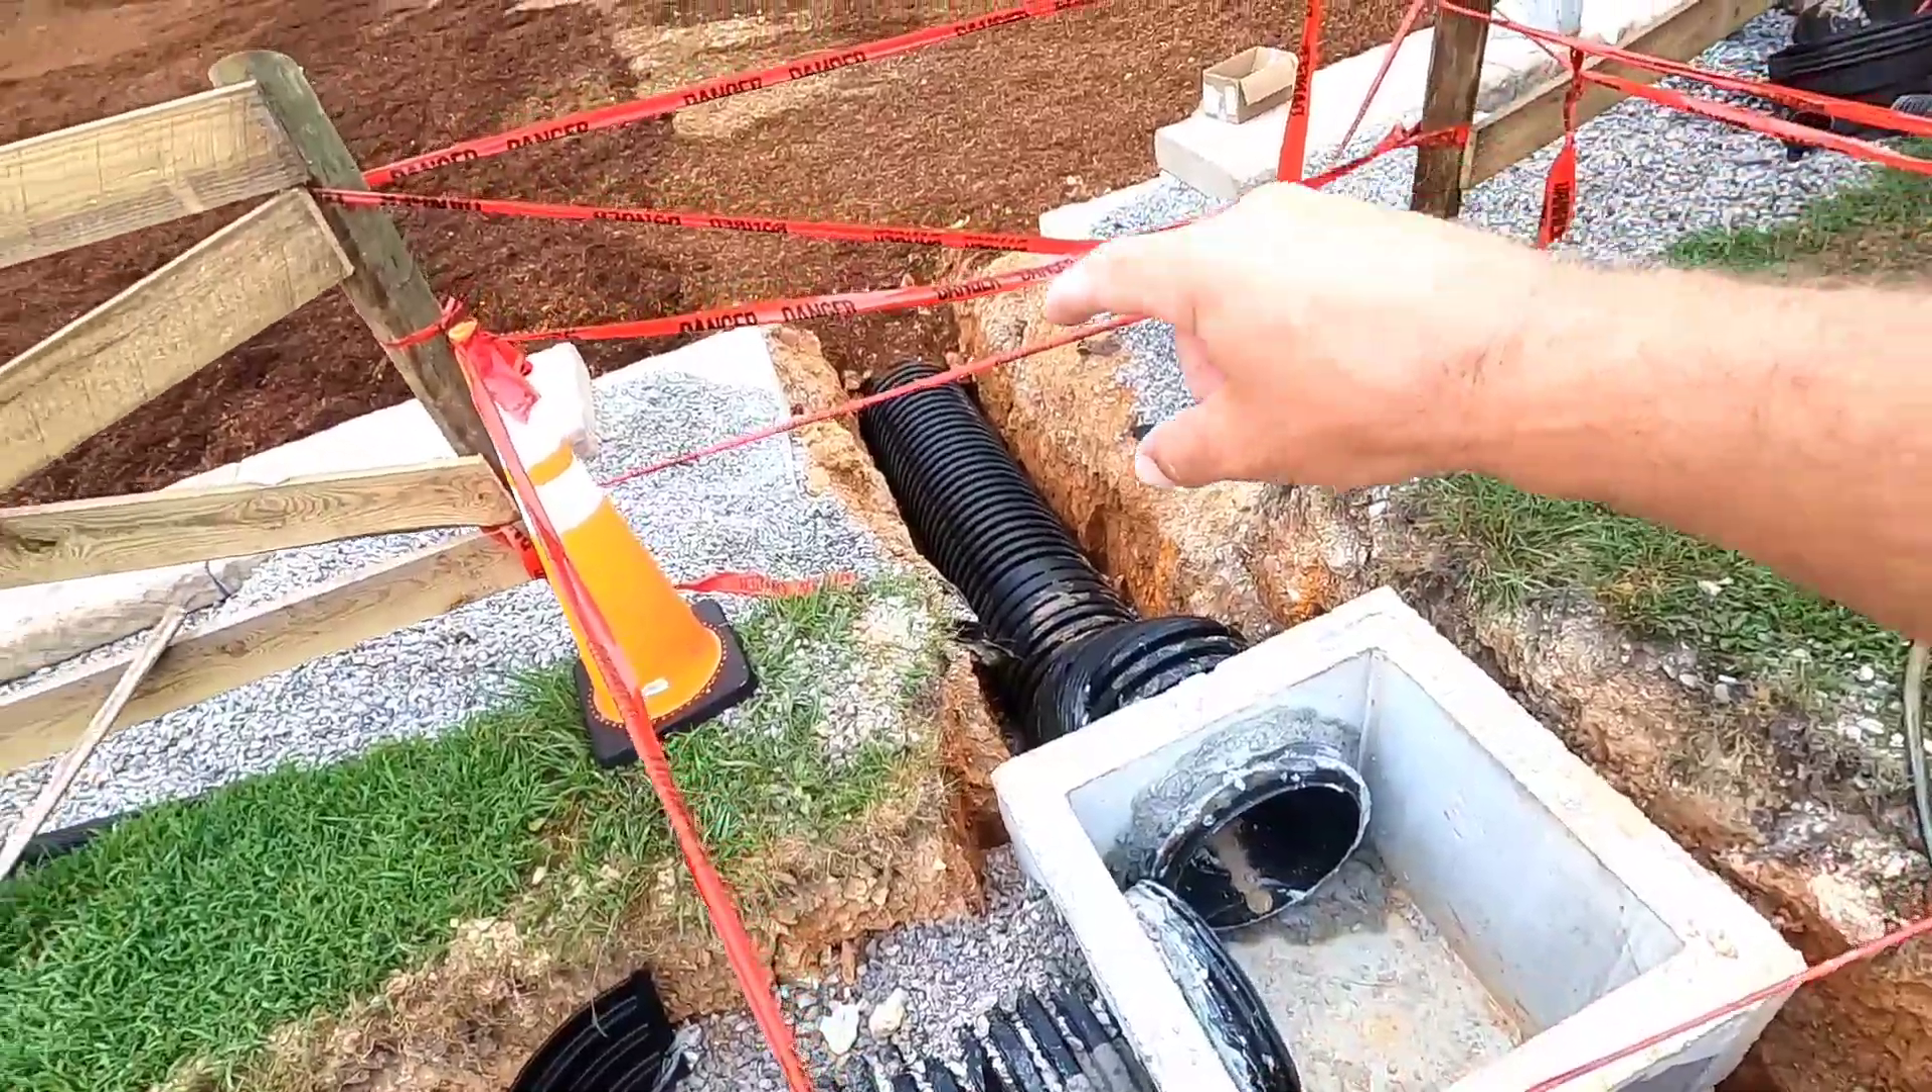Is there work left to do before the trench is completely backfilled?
Yes.